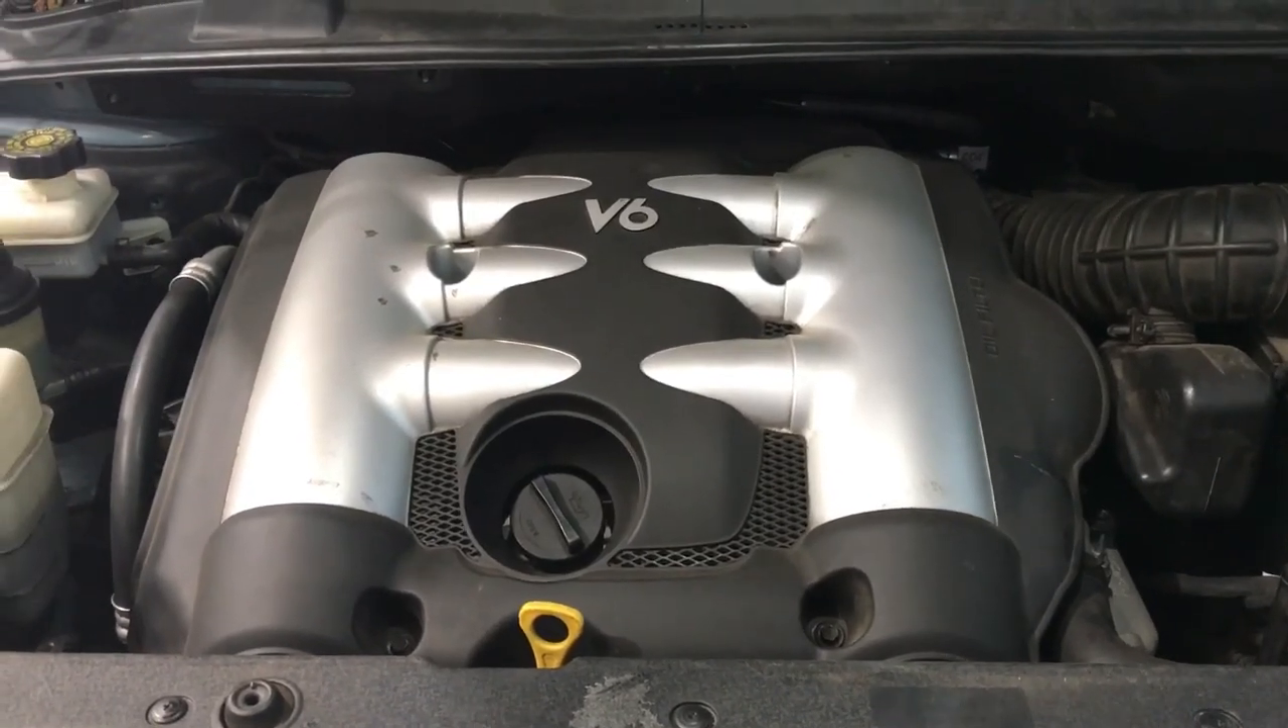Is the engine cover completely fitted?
Yes.